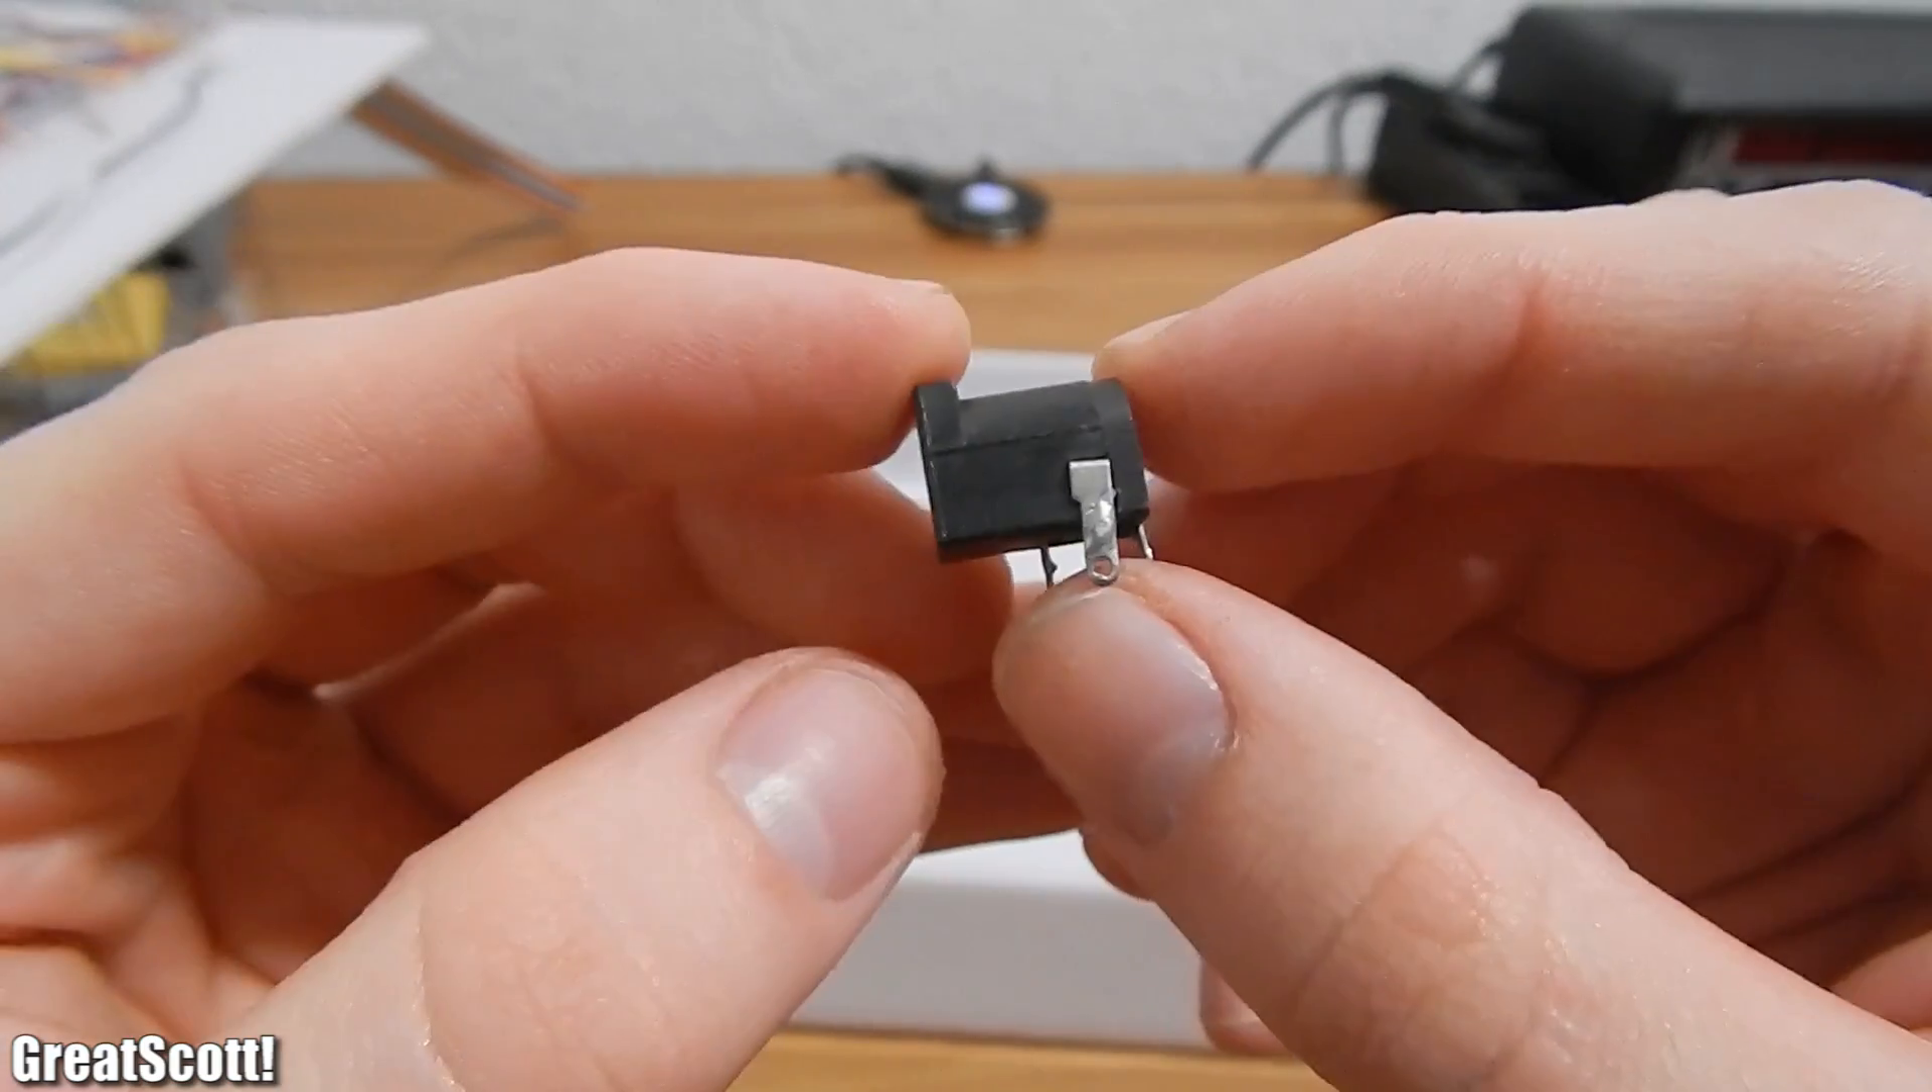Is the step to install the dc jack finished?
No.